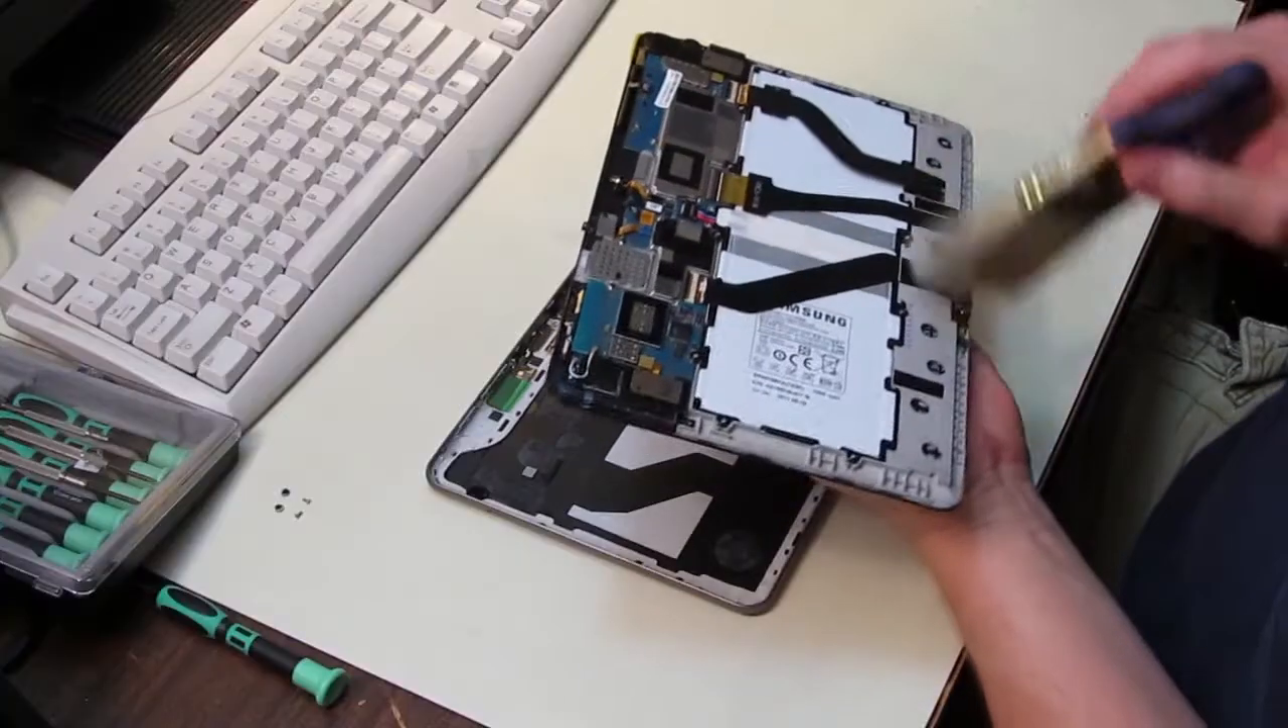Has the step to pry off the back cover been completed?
Yes.